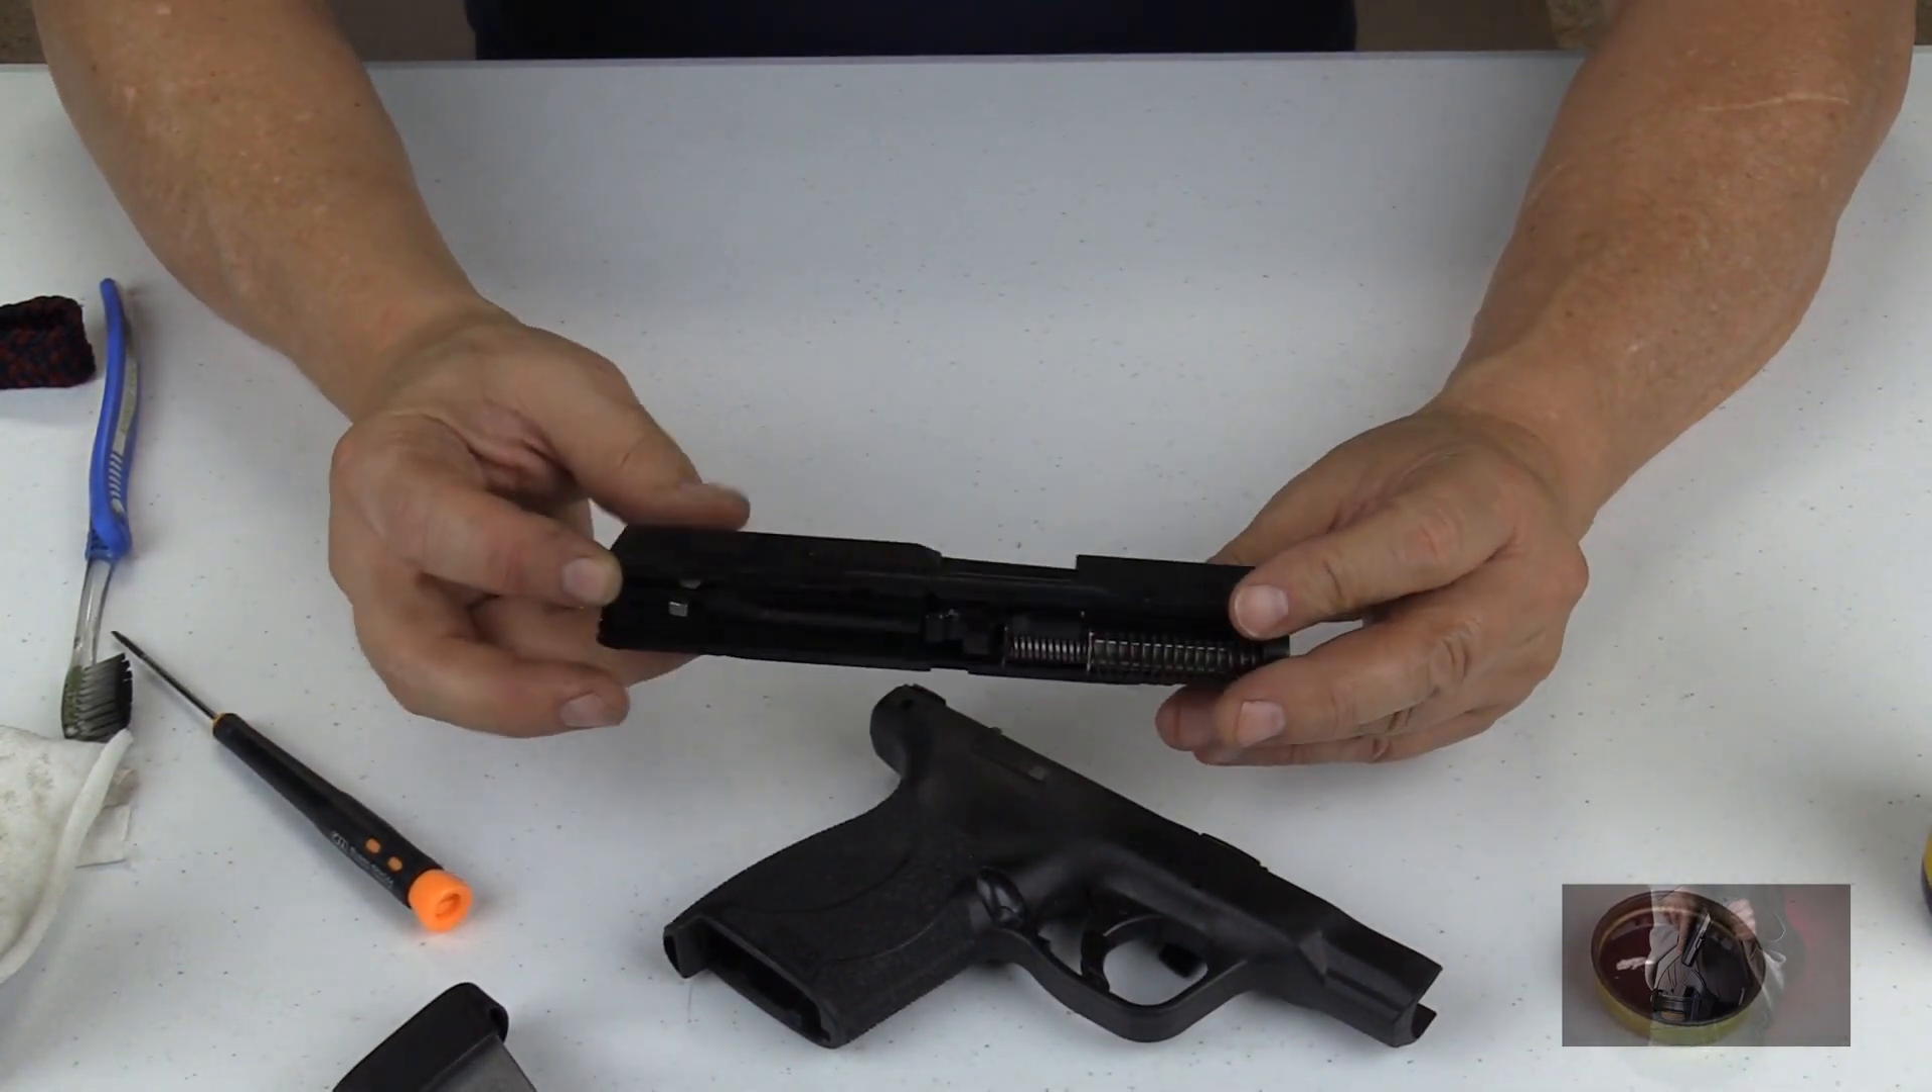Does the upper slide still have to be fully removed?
No.